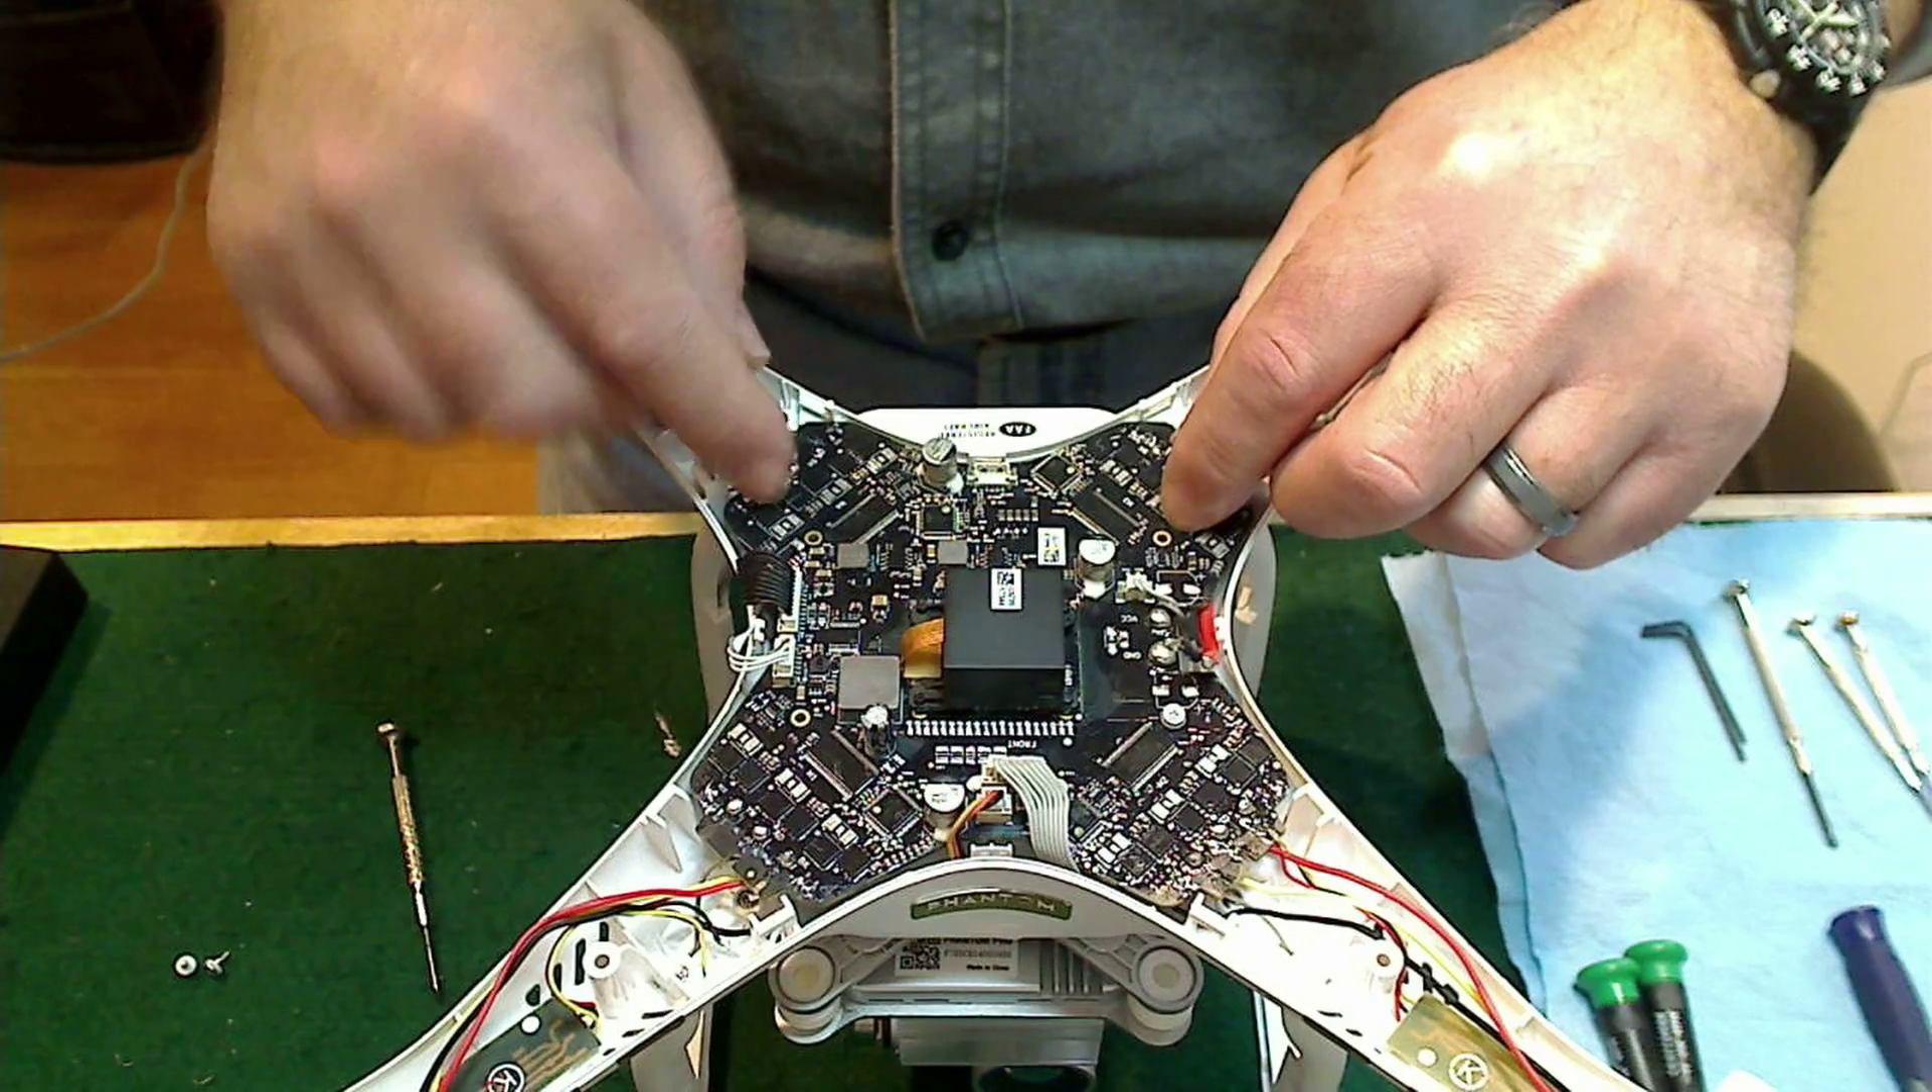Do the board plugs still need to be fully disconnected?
Yes.